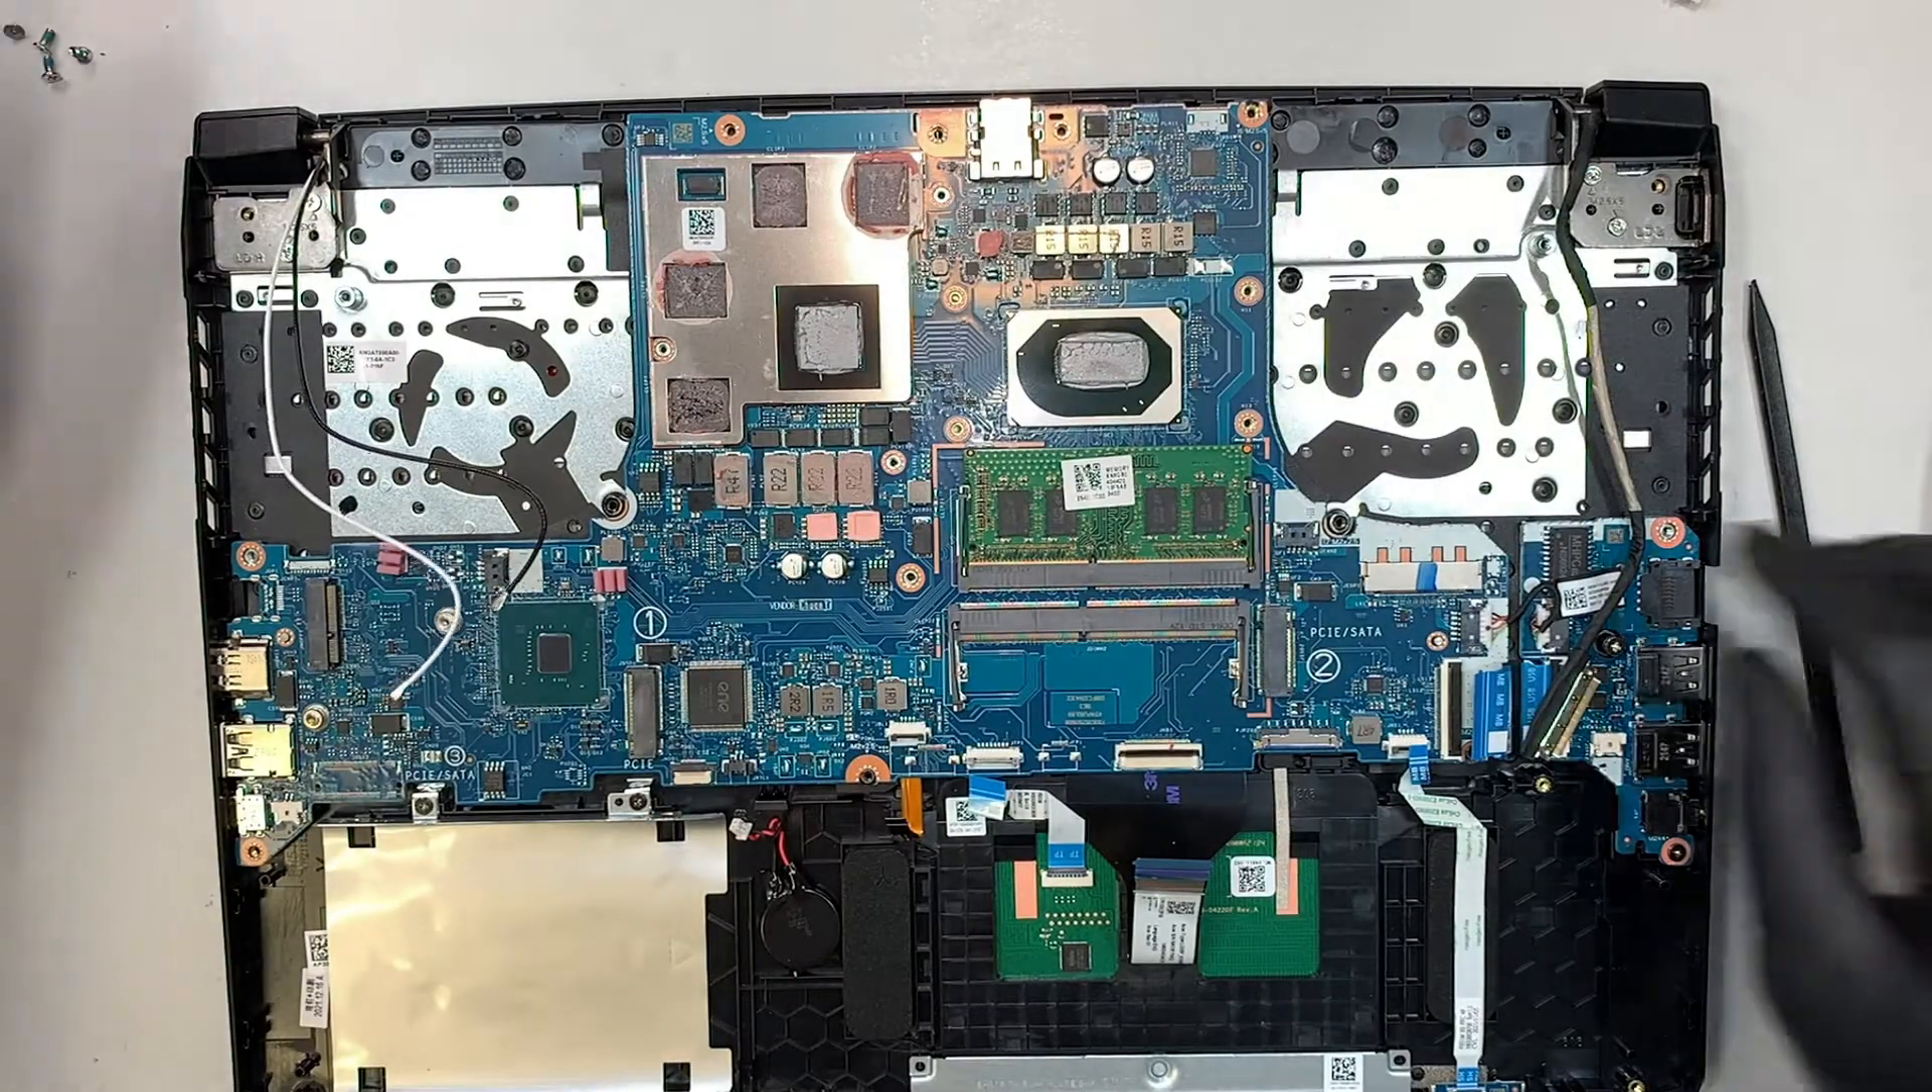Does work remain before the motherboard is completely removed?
Yes.